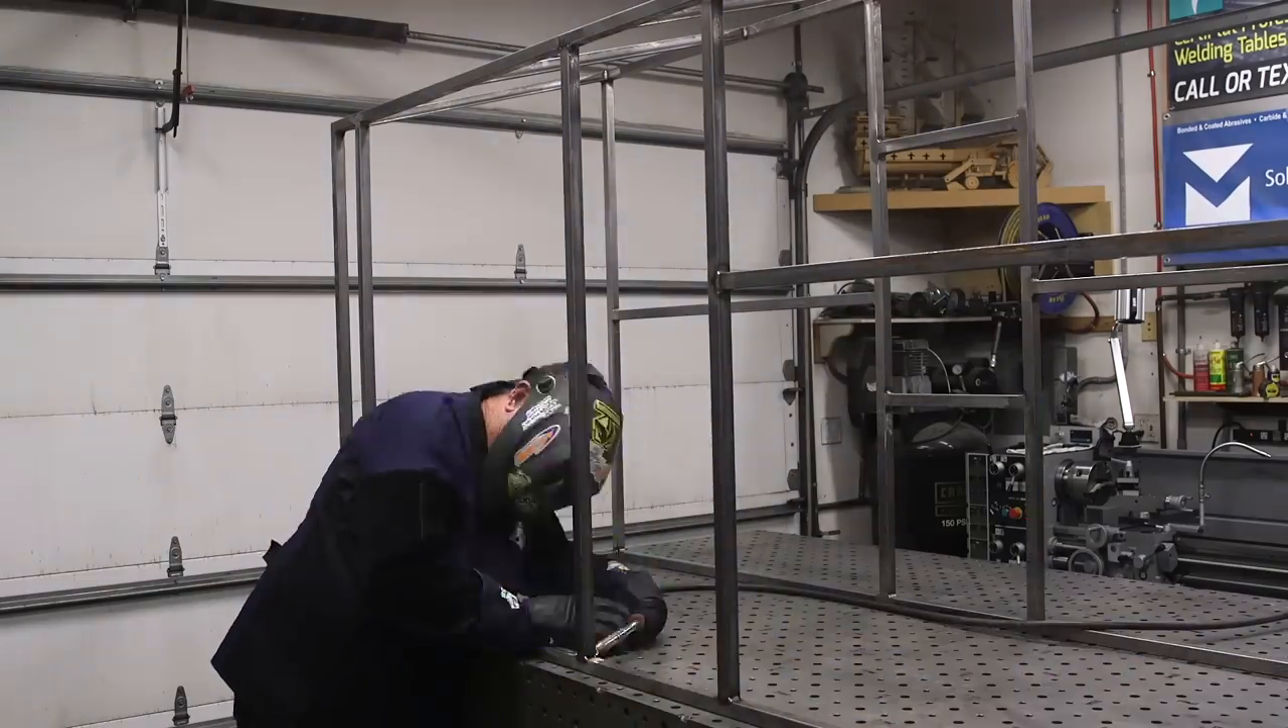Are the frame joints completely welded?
No.